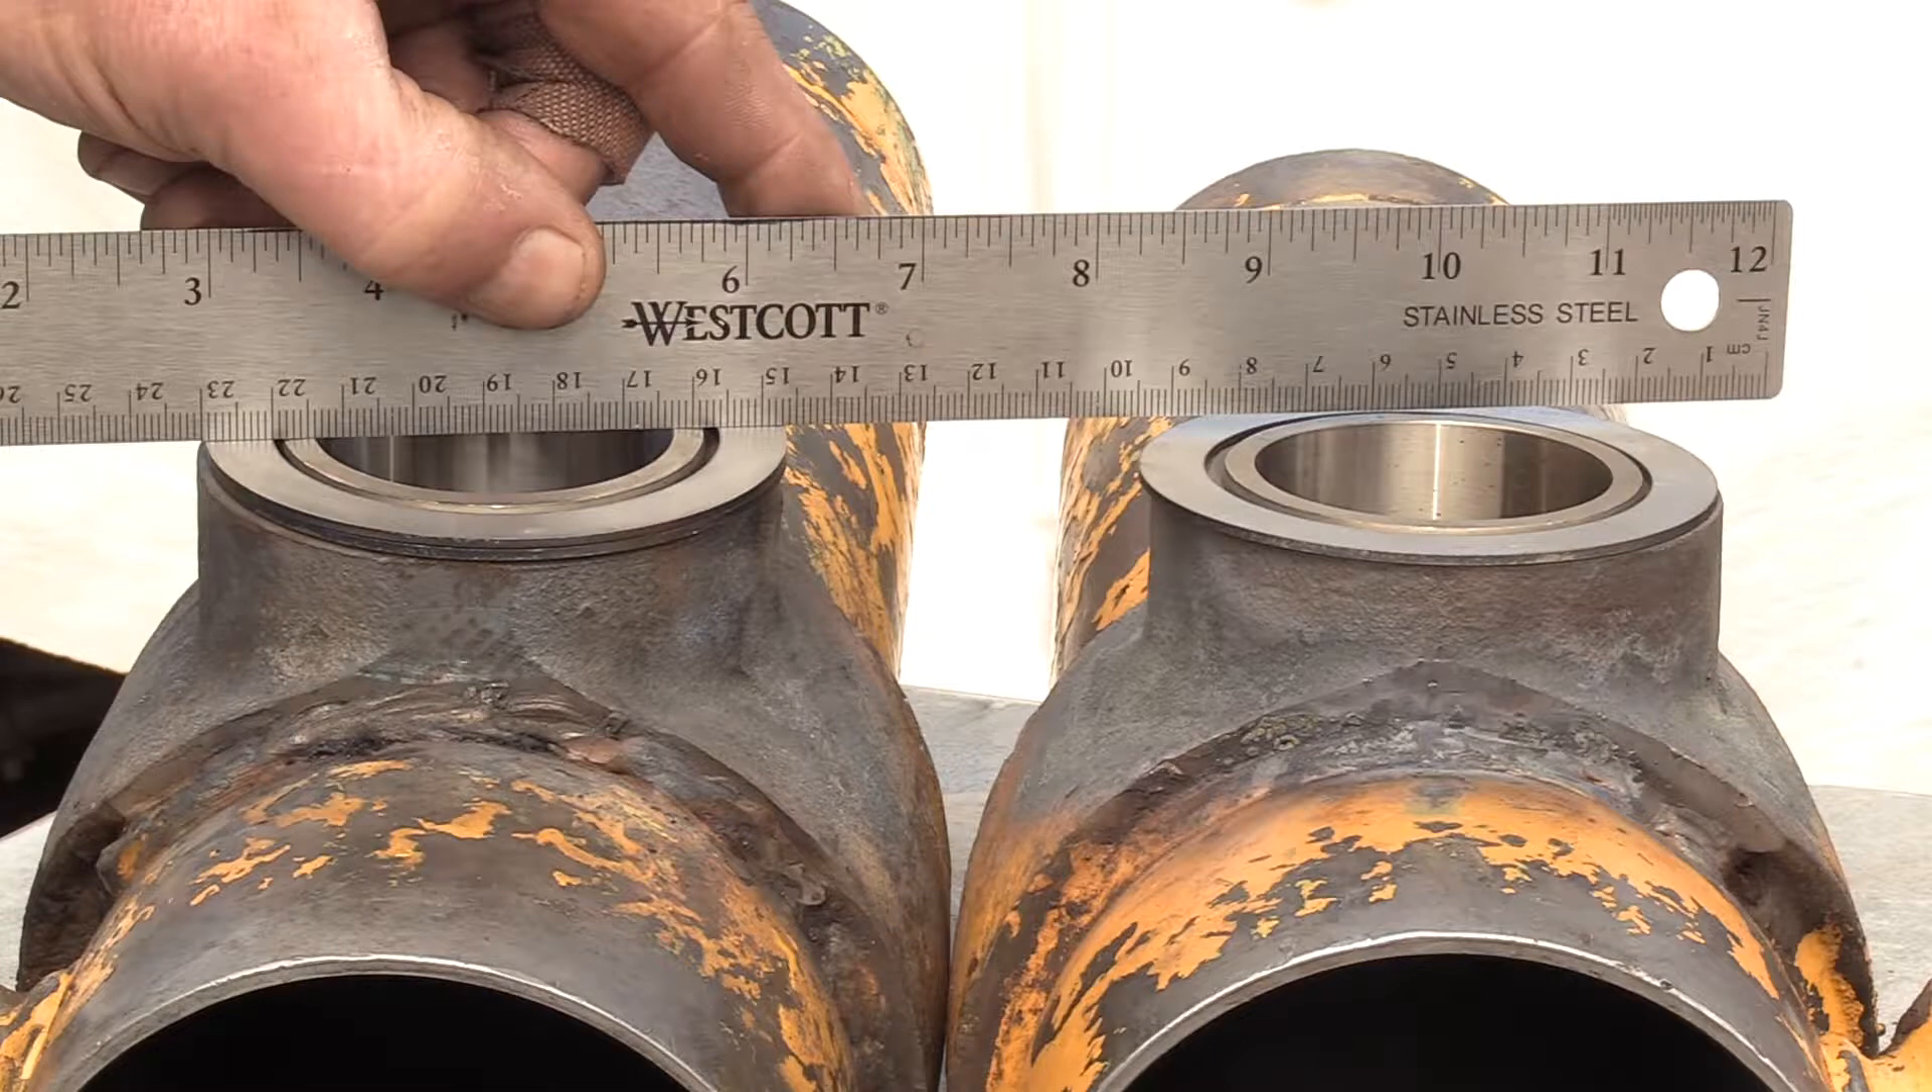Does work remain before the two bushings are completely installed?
No.